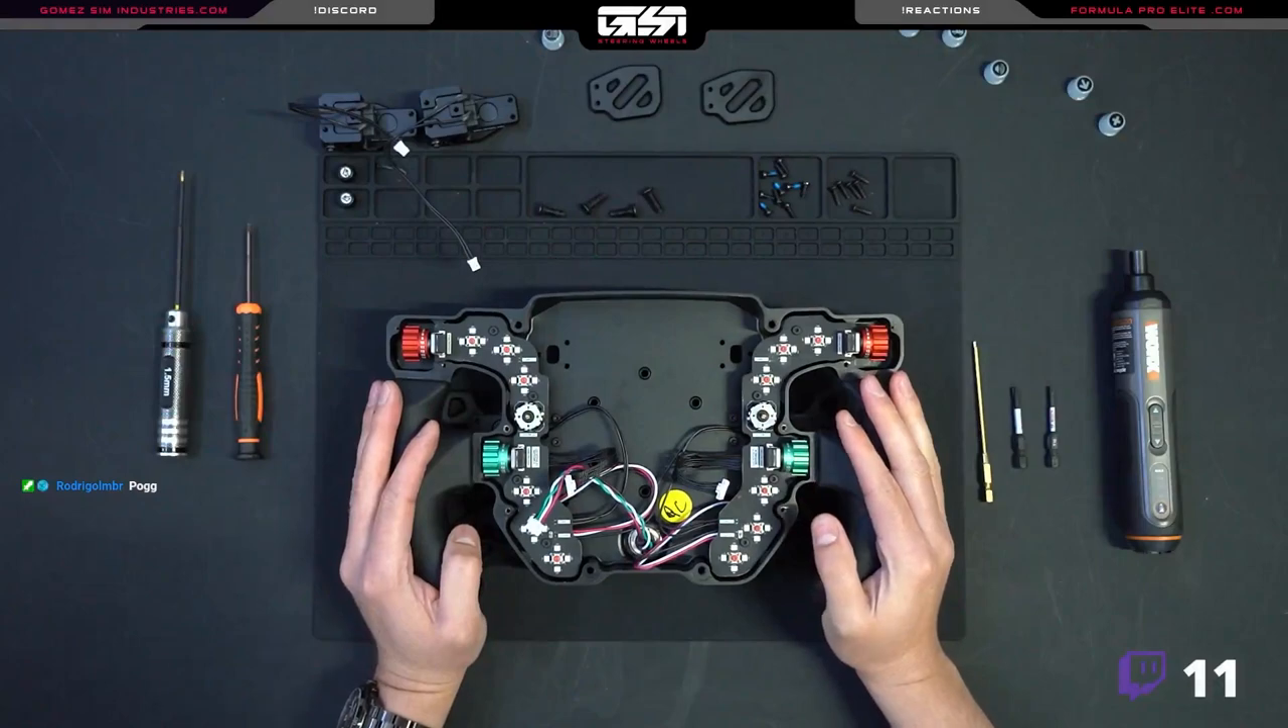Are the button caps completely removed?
Yes.